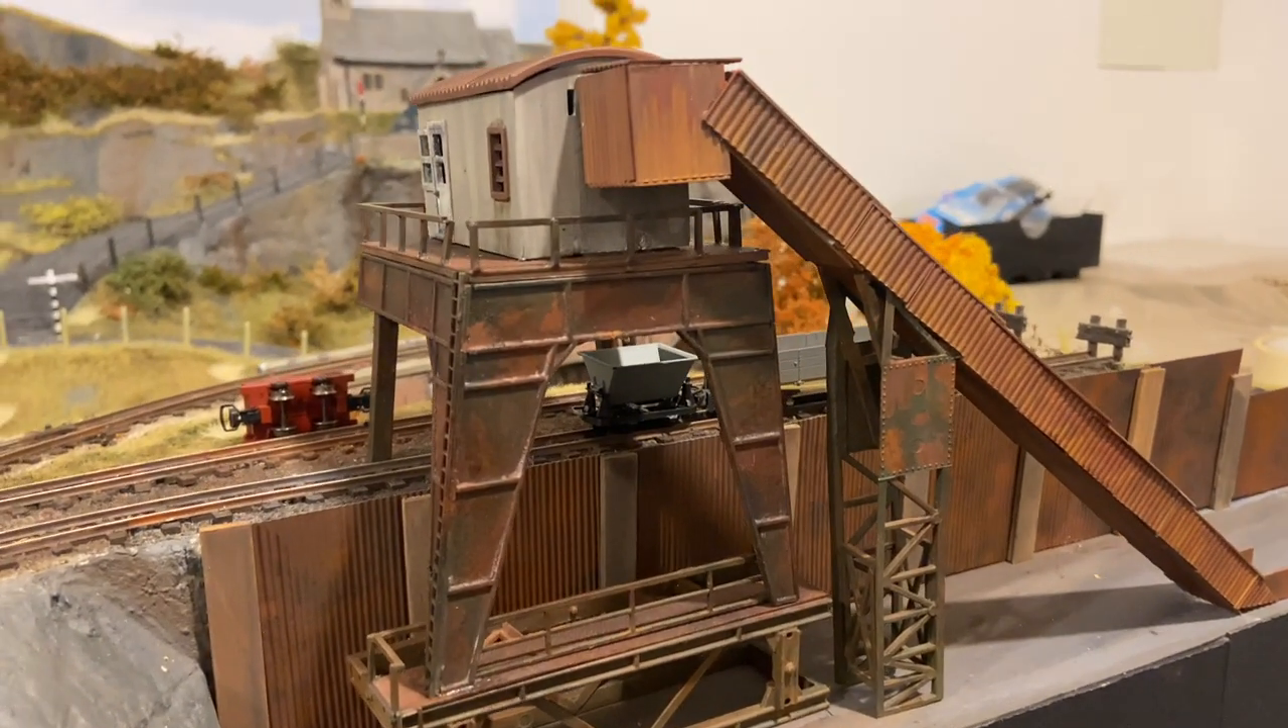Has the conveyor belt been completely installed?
Yes.